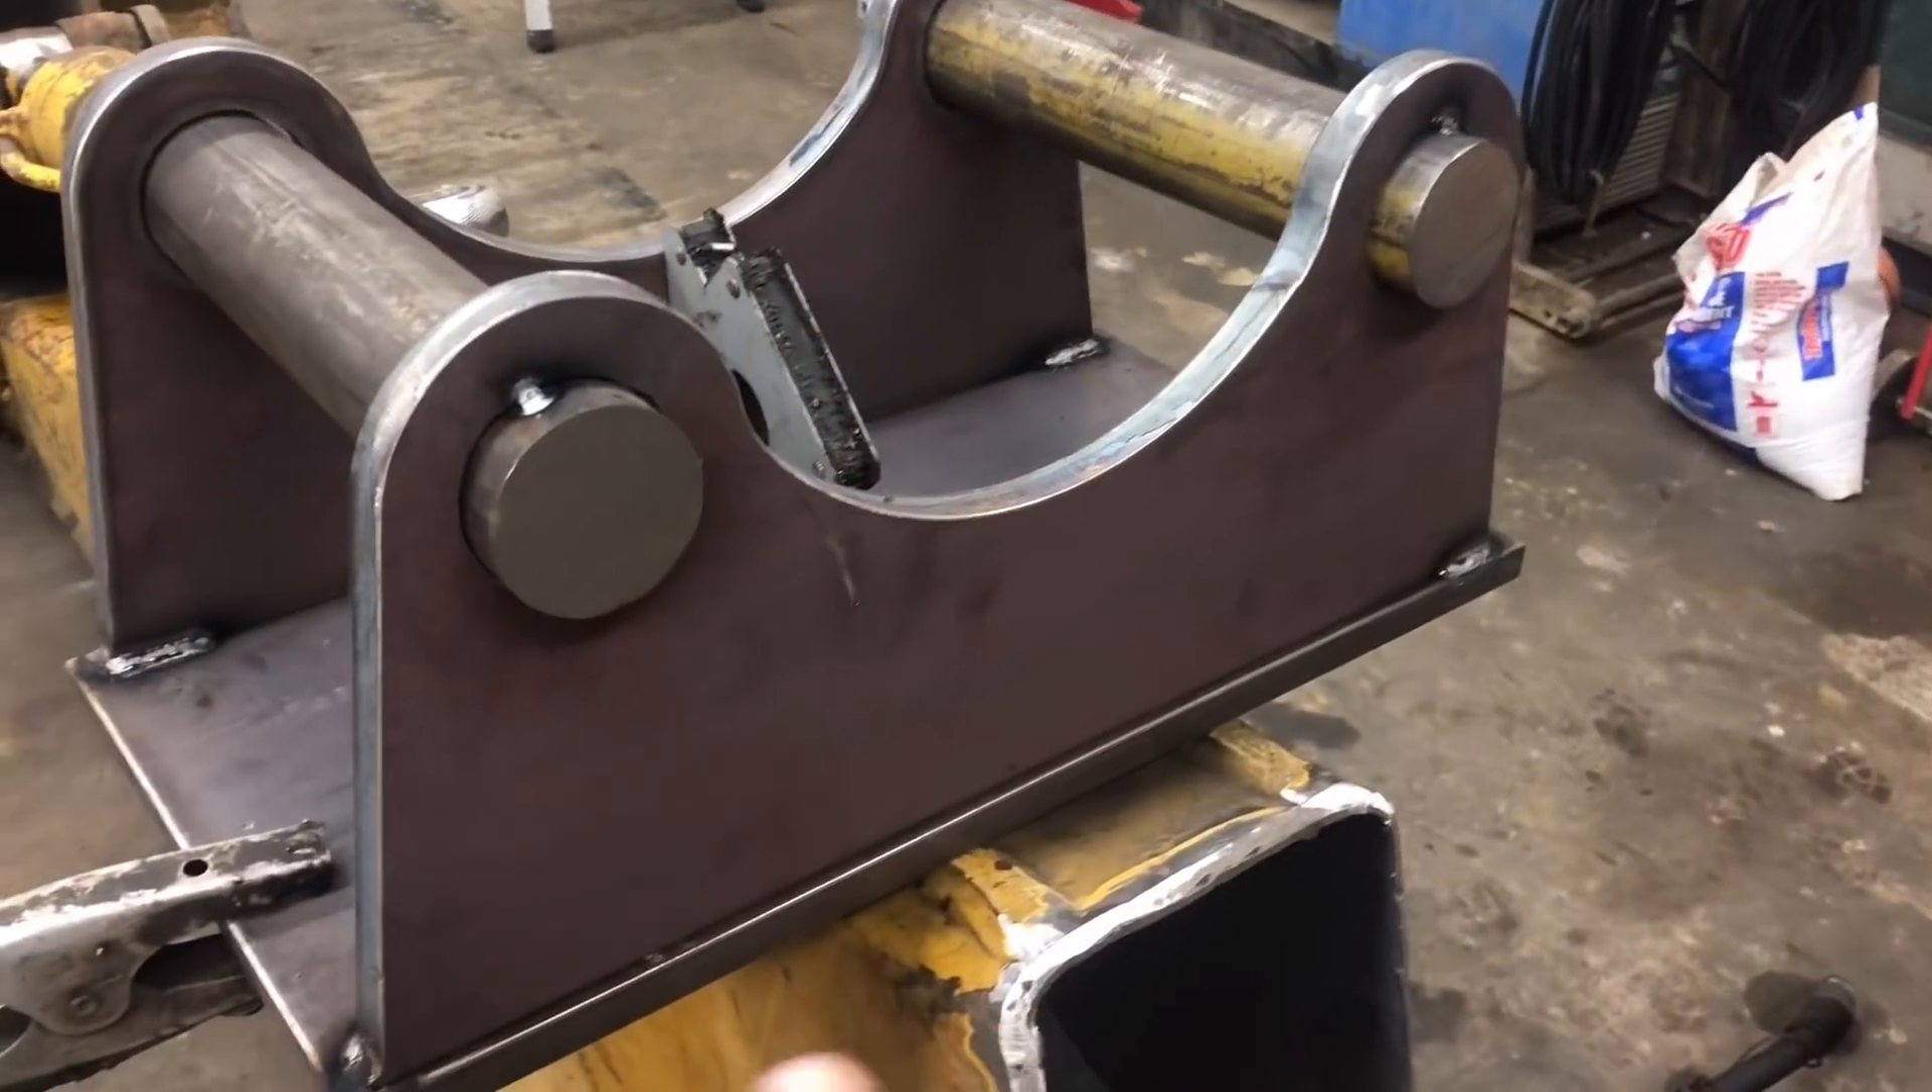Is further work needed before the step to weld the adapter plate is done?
Yes.